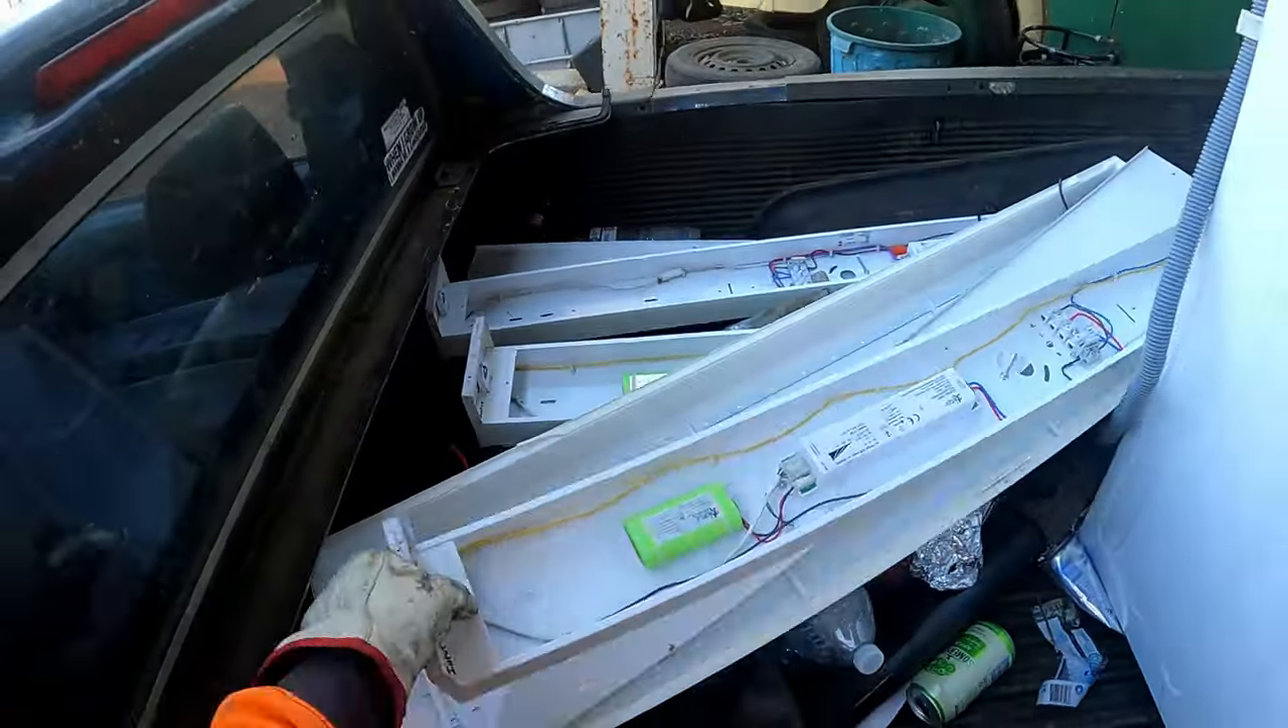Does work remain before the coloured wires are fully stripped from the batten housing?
Yes.